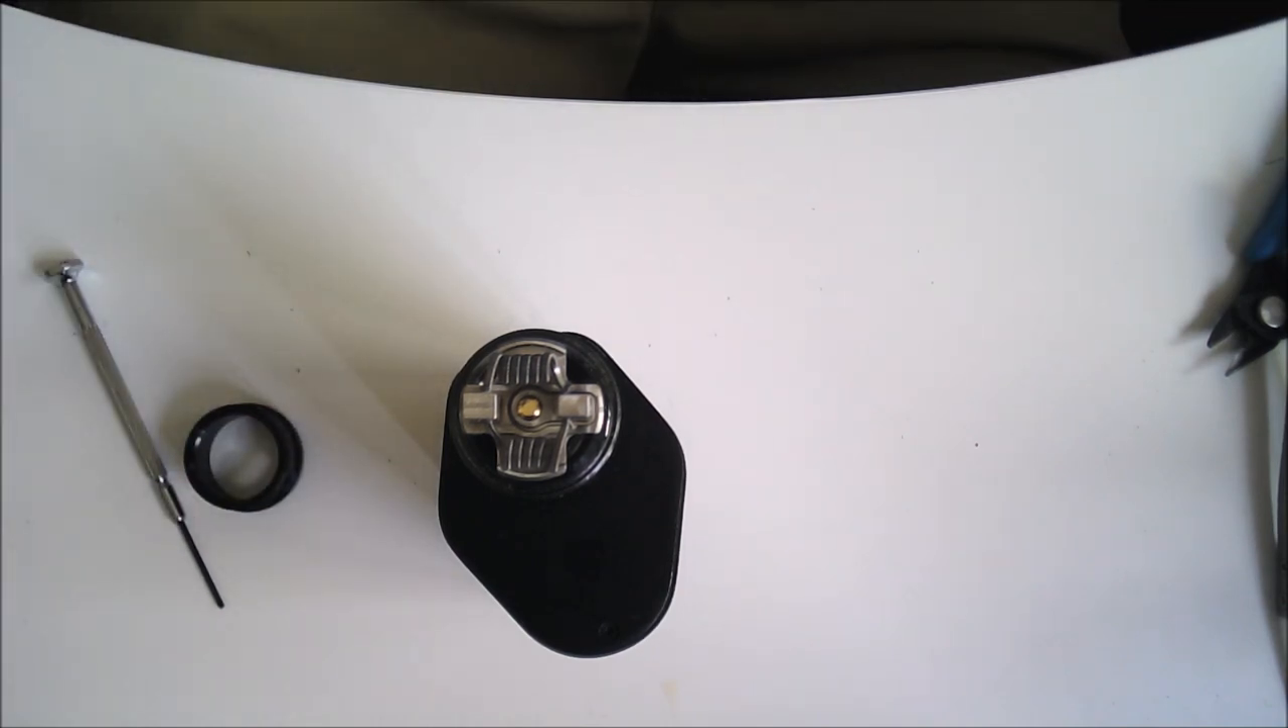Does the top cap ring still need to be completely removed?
No.